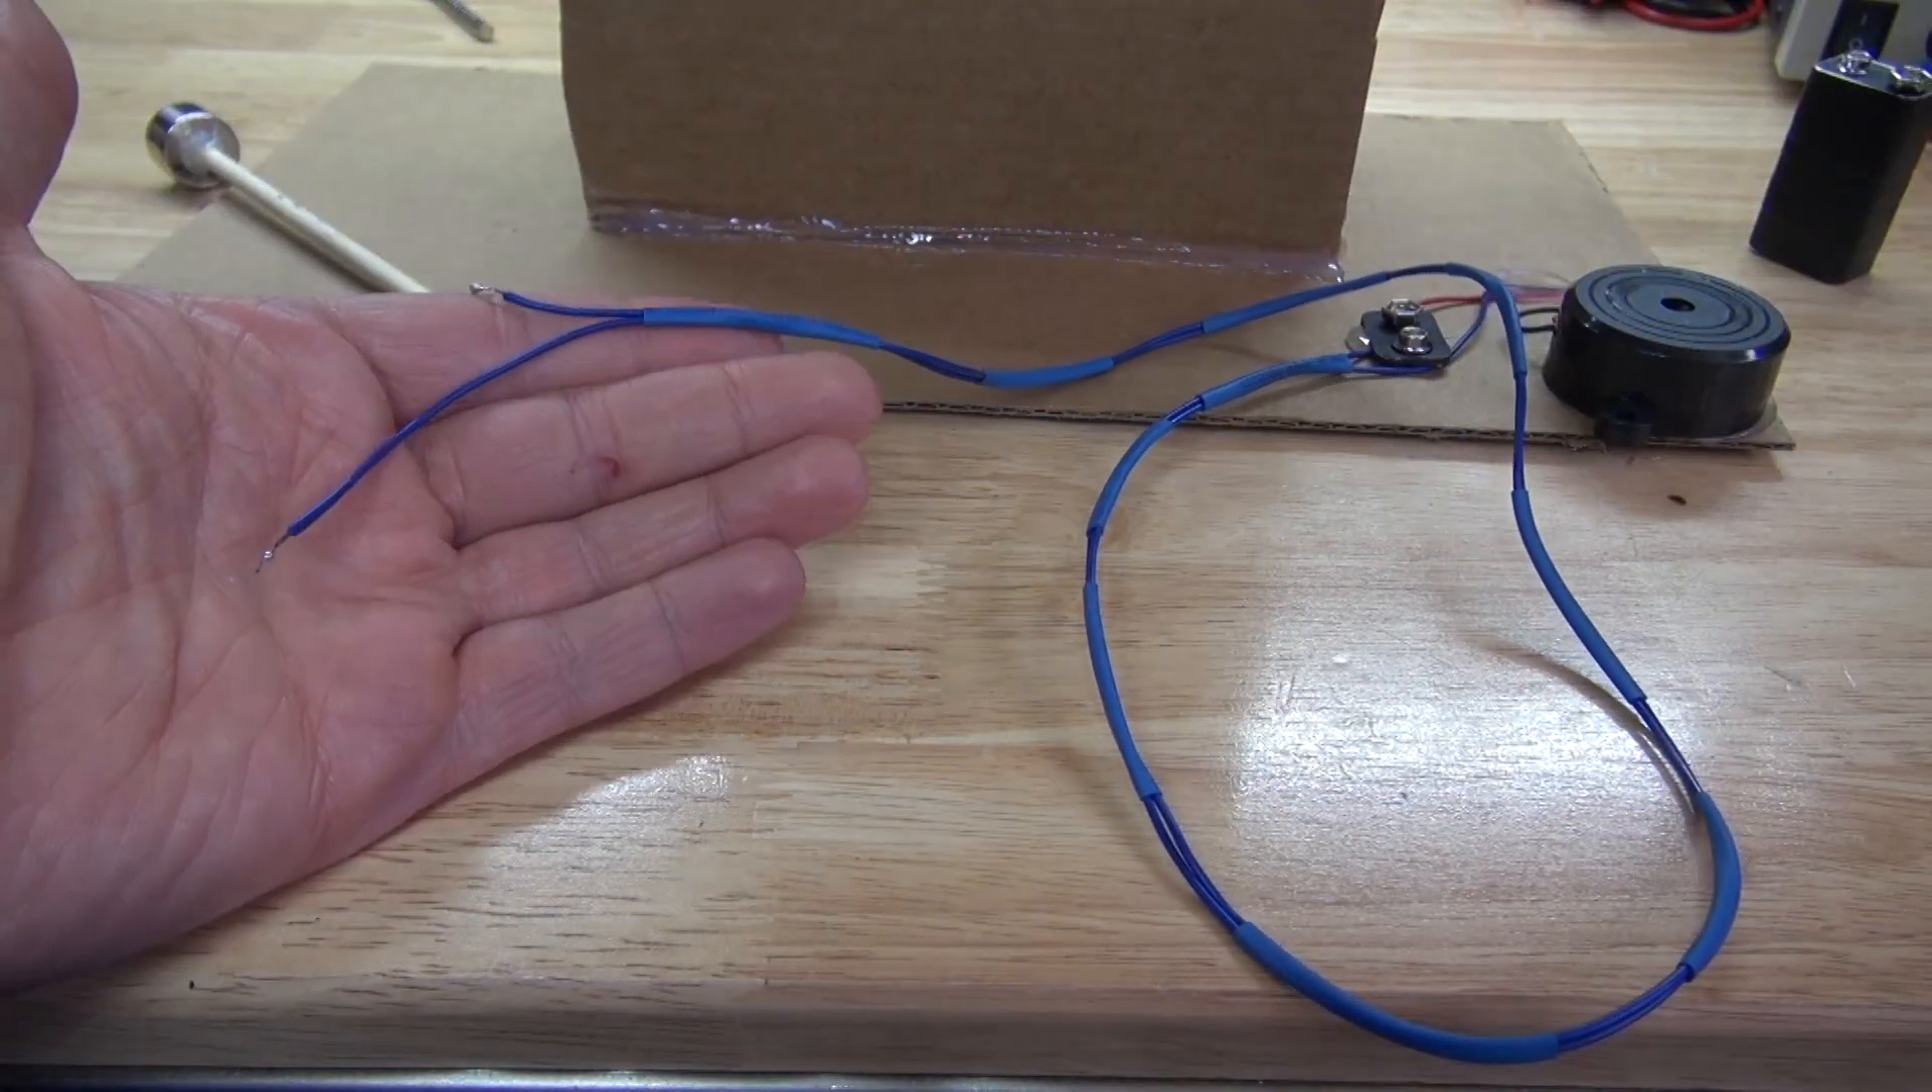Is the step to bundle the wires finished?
Yes.